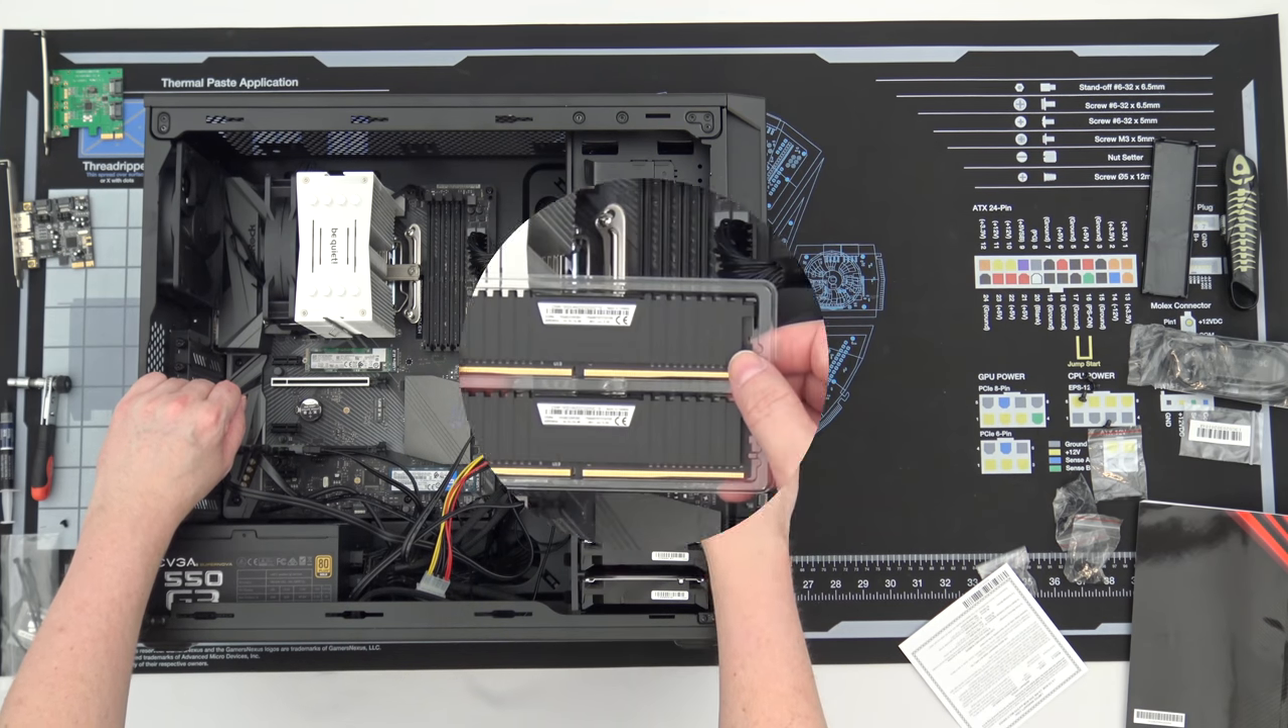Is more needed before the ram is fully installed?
Yes.